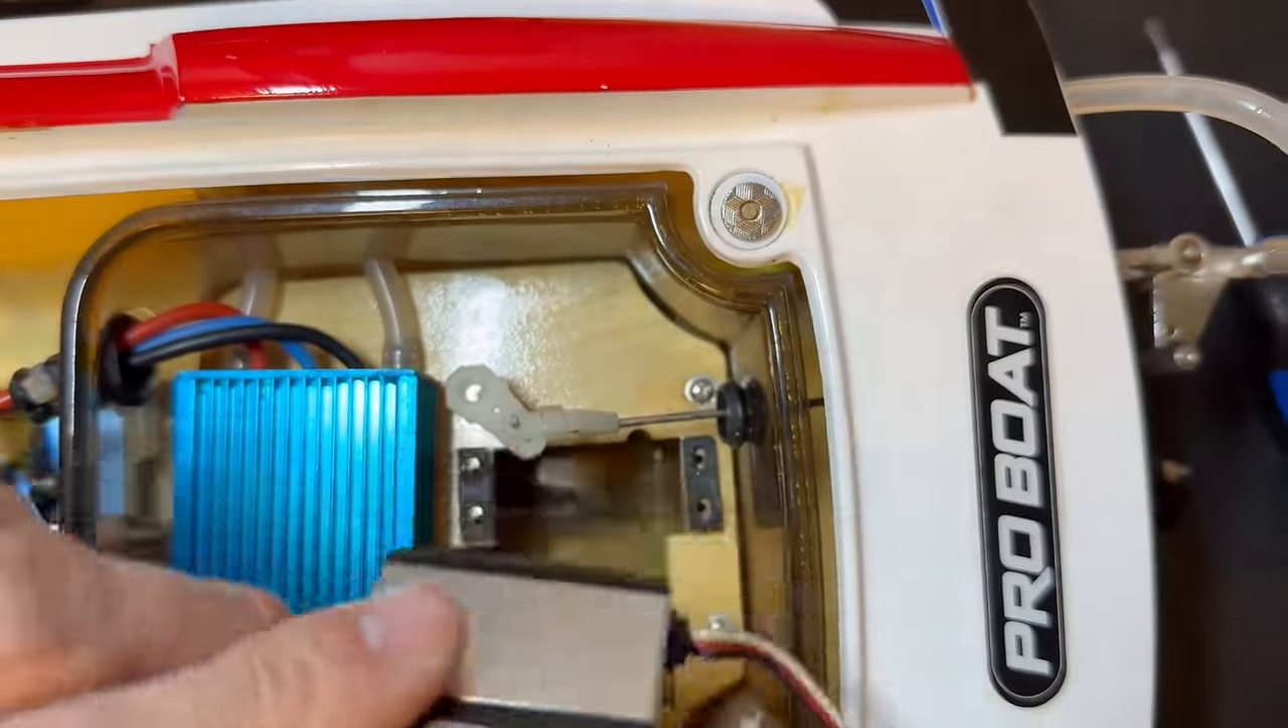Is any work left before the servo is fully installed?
Yes.